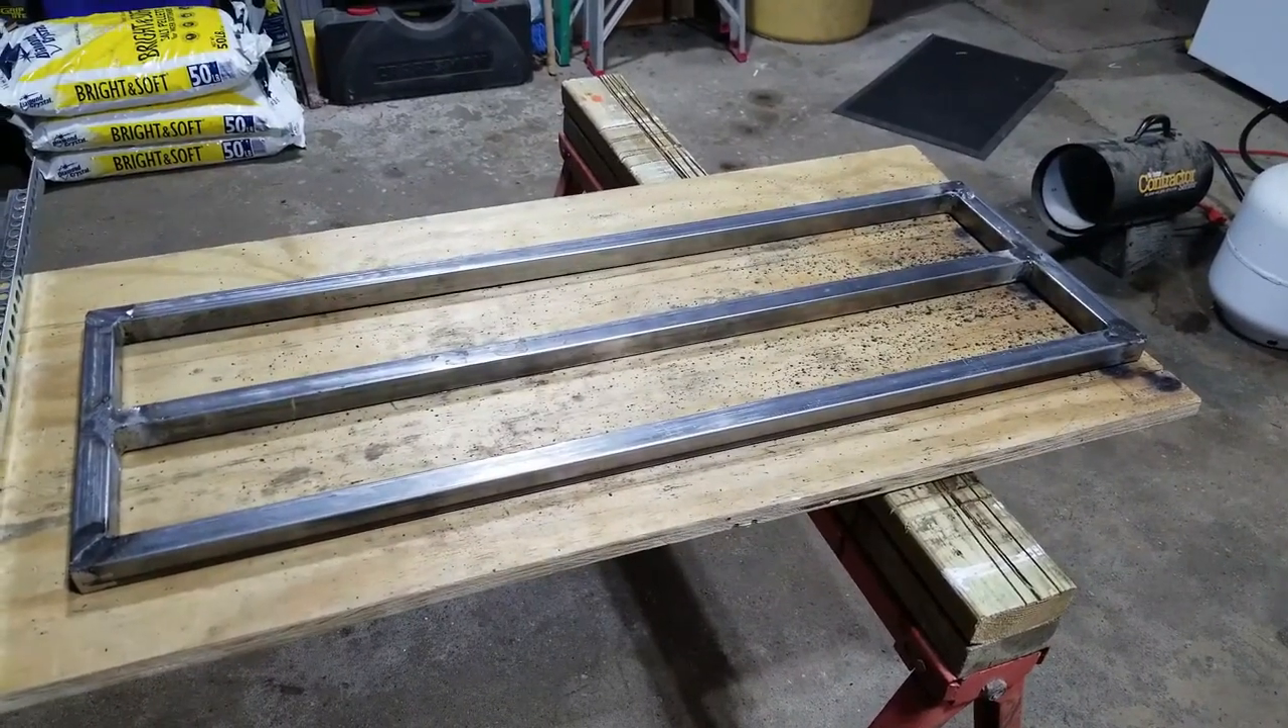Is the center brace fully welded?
Yes.